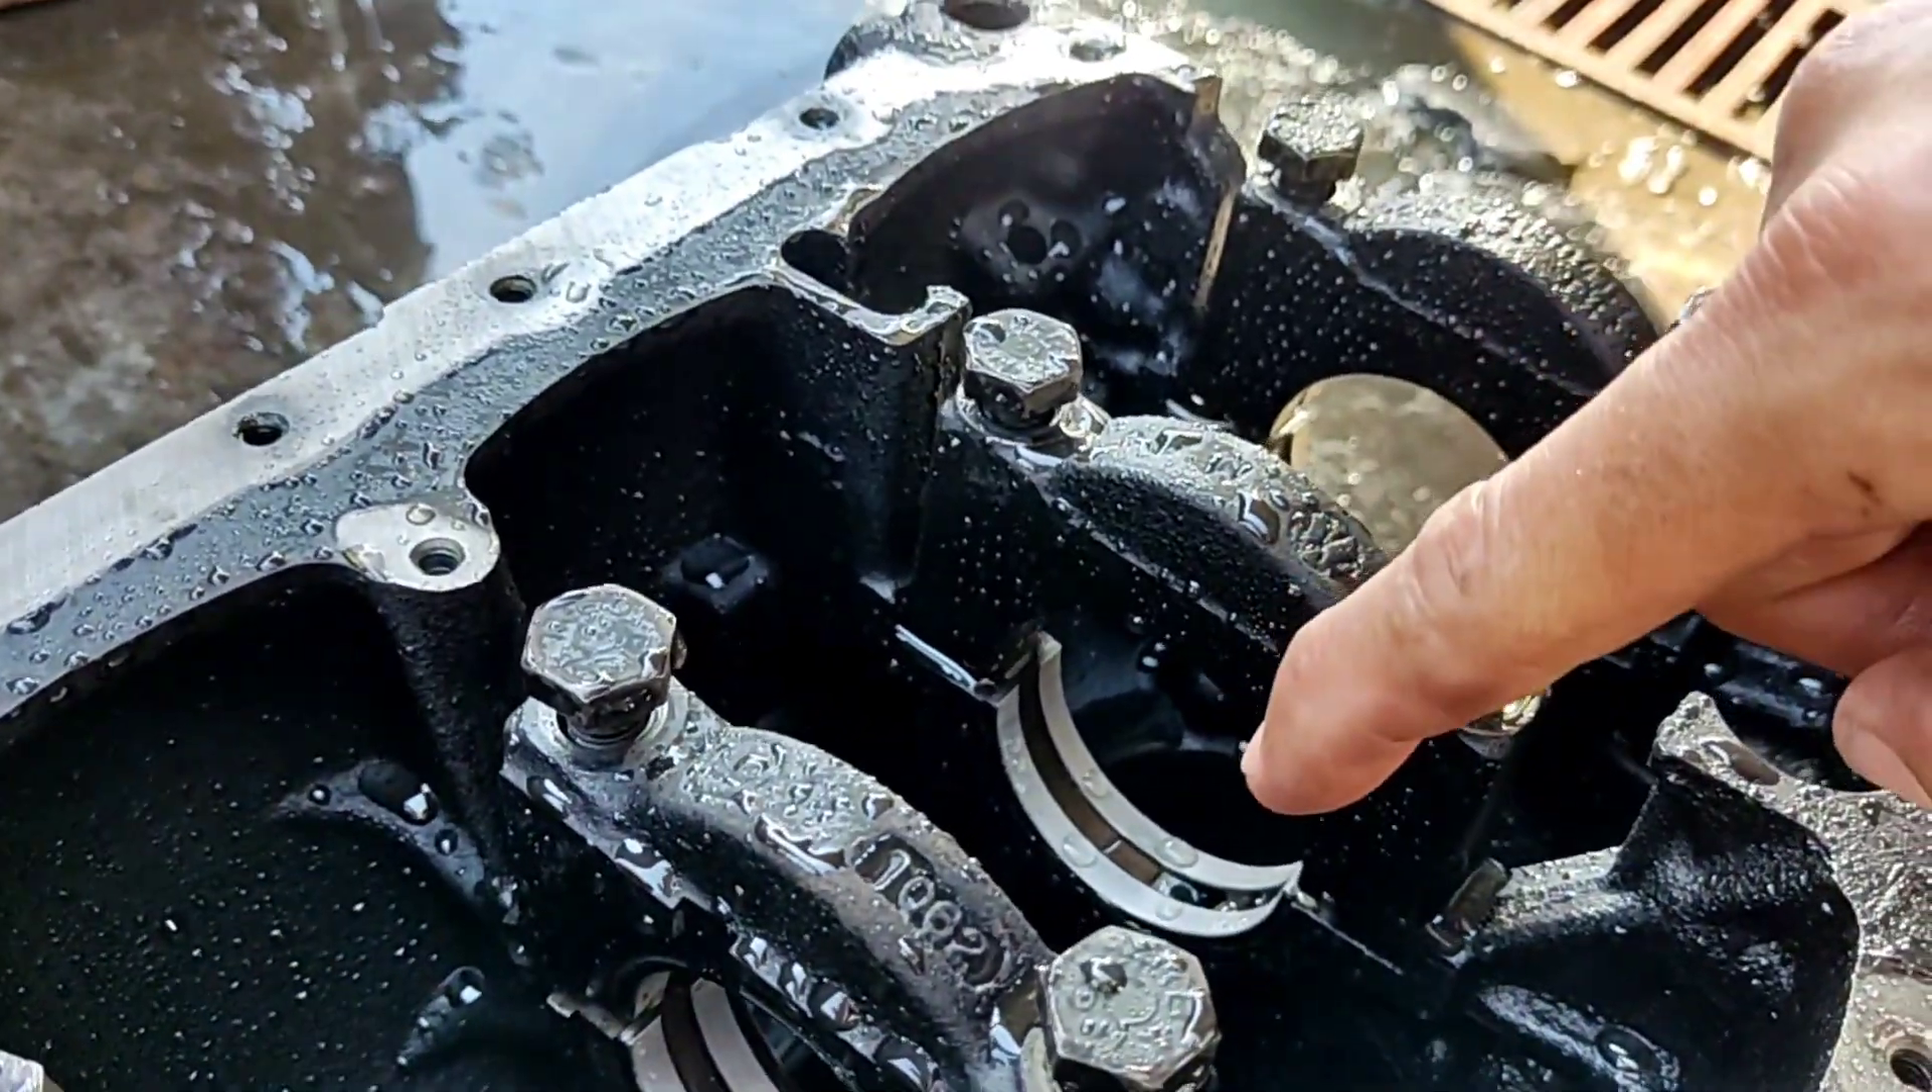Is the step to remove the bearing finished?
No.